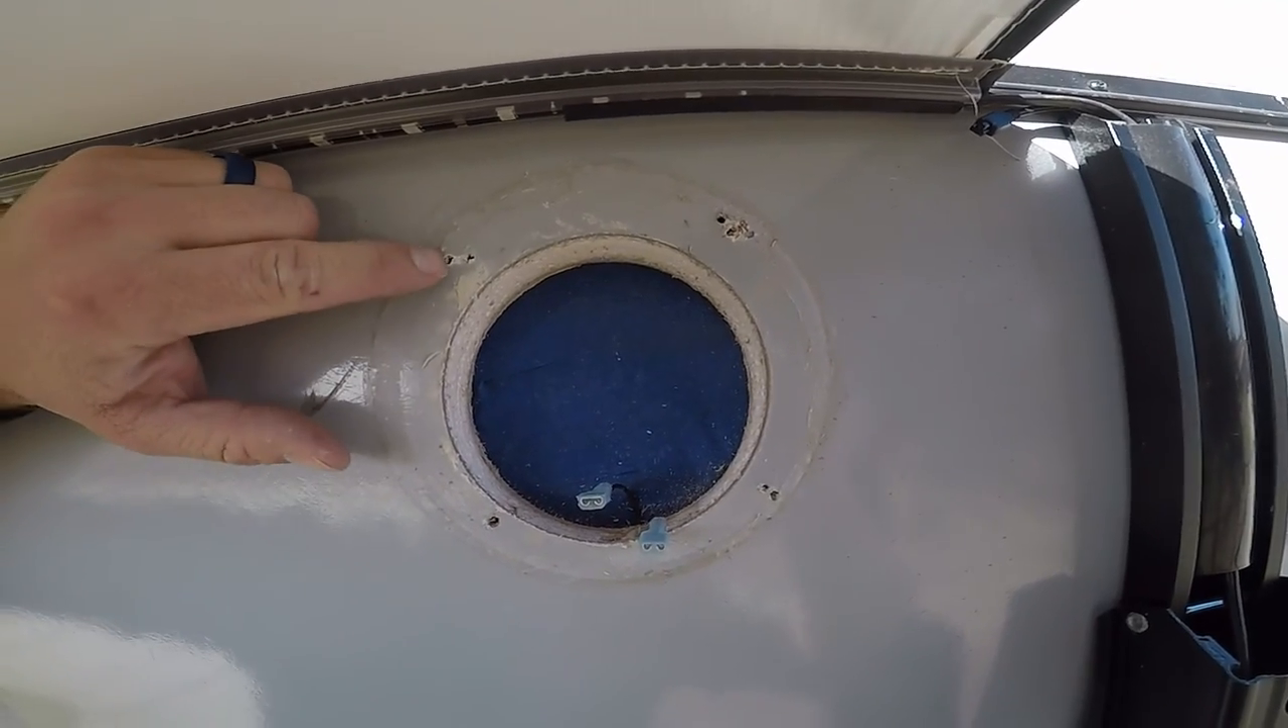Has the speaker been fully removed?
Yes.